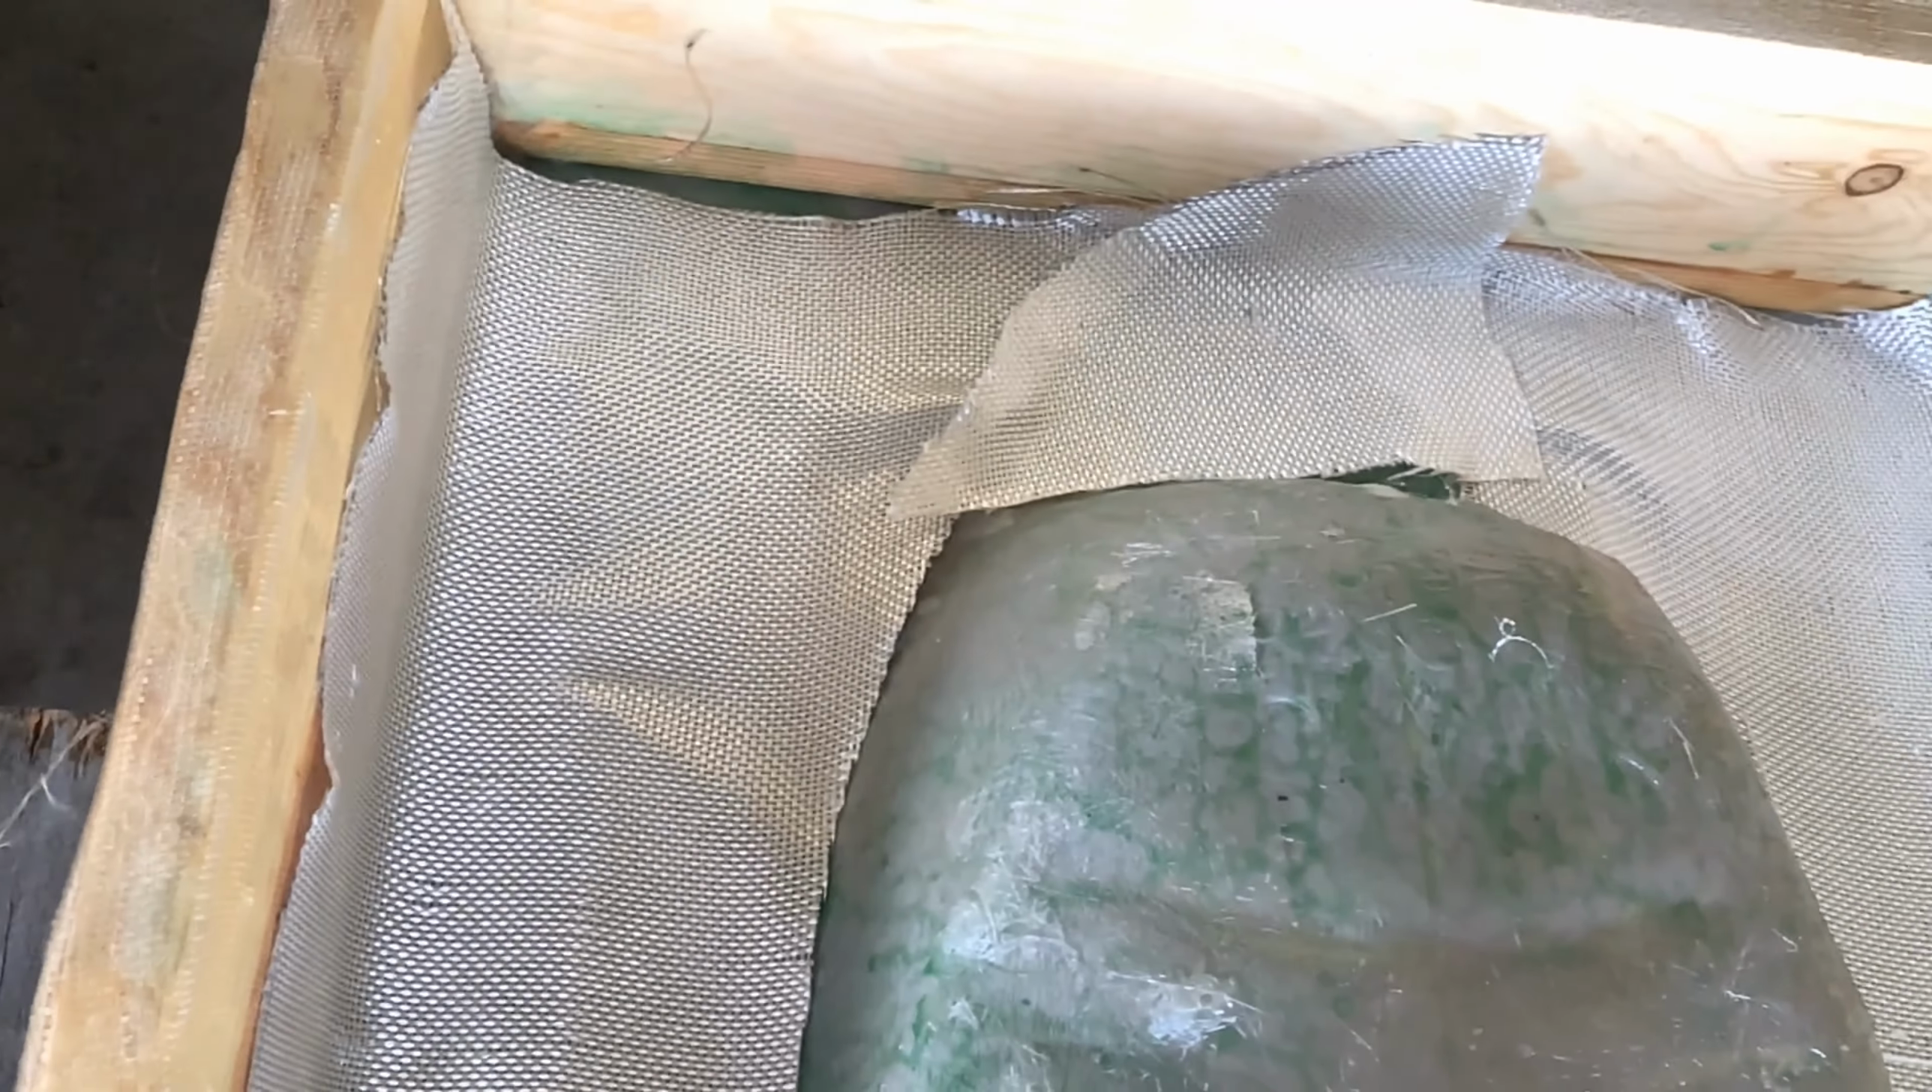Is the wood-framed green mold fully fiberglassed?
No.